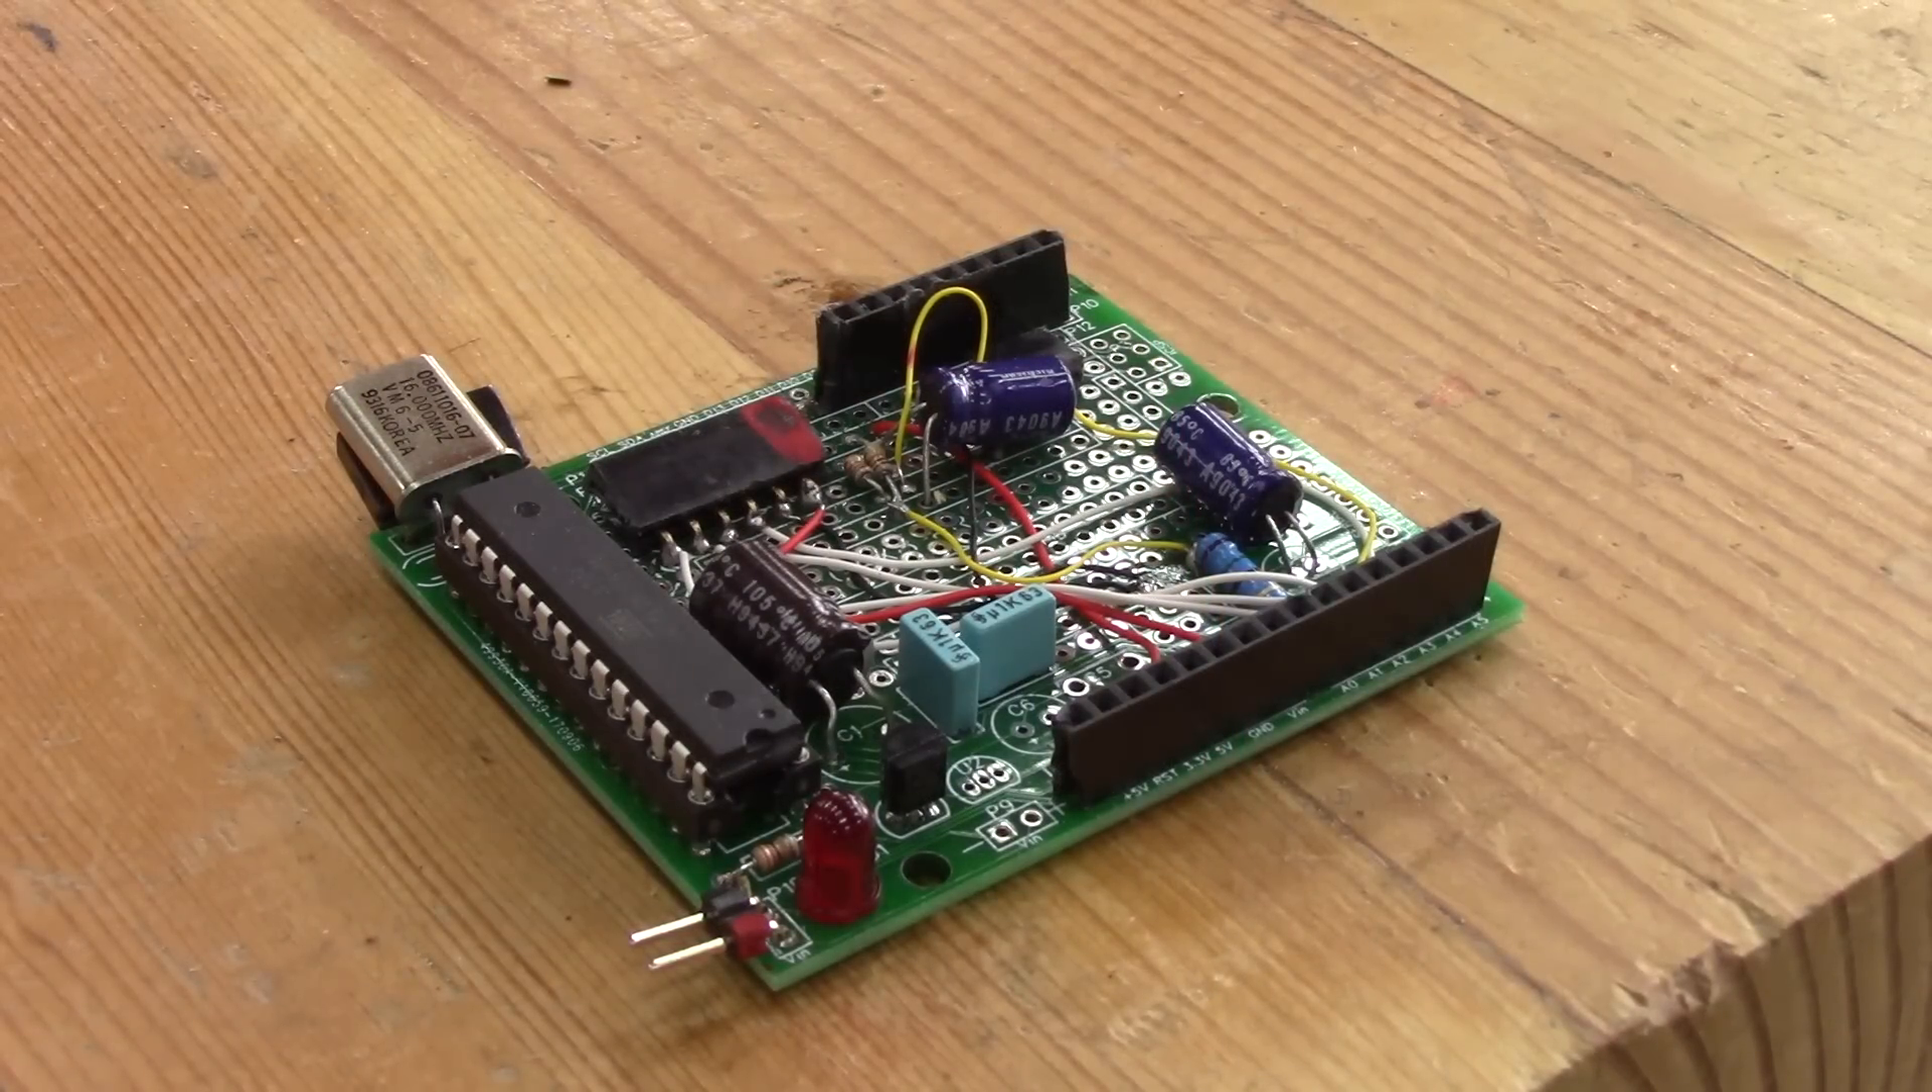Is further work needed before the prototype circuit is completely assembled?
No.